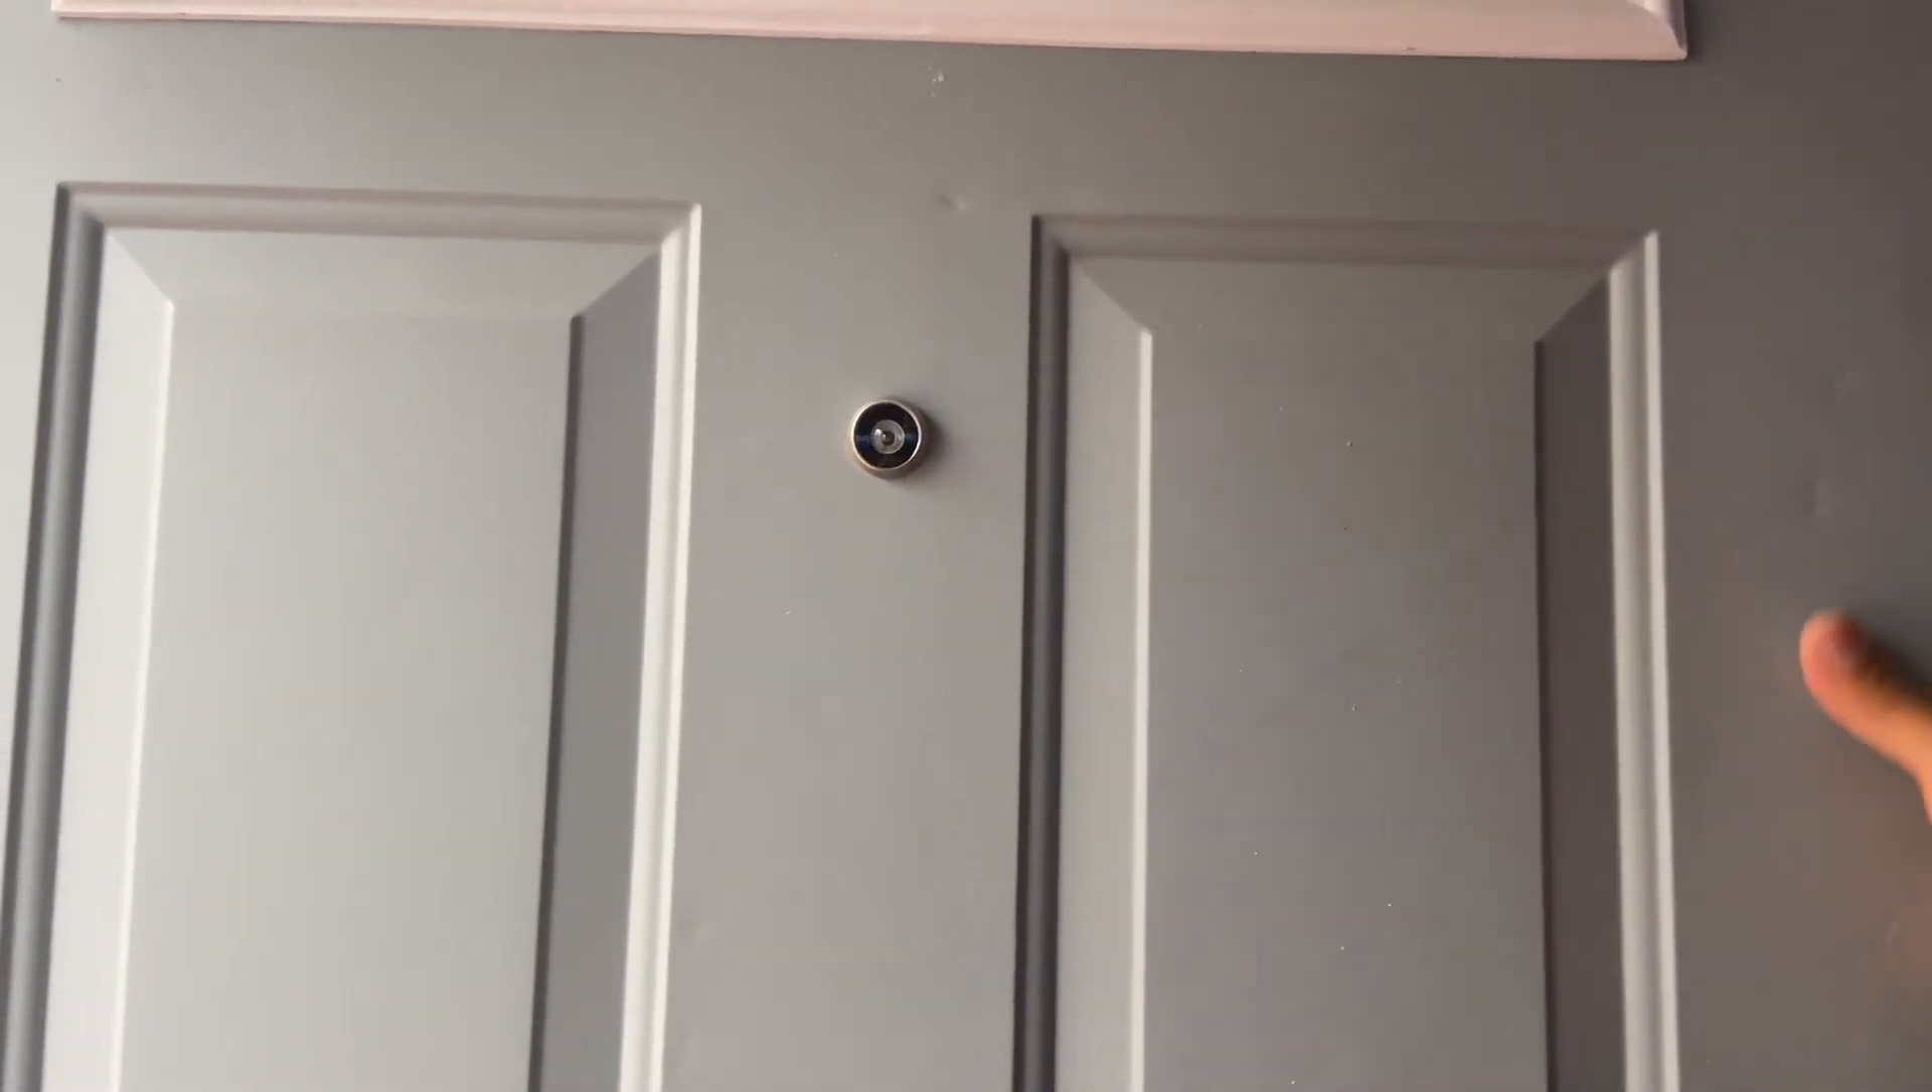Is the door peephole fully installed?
Yes.